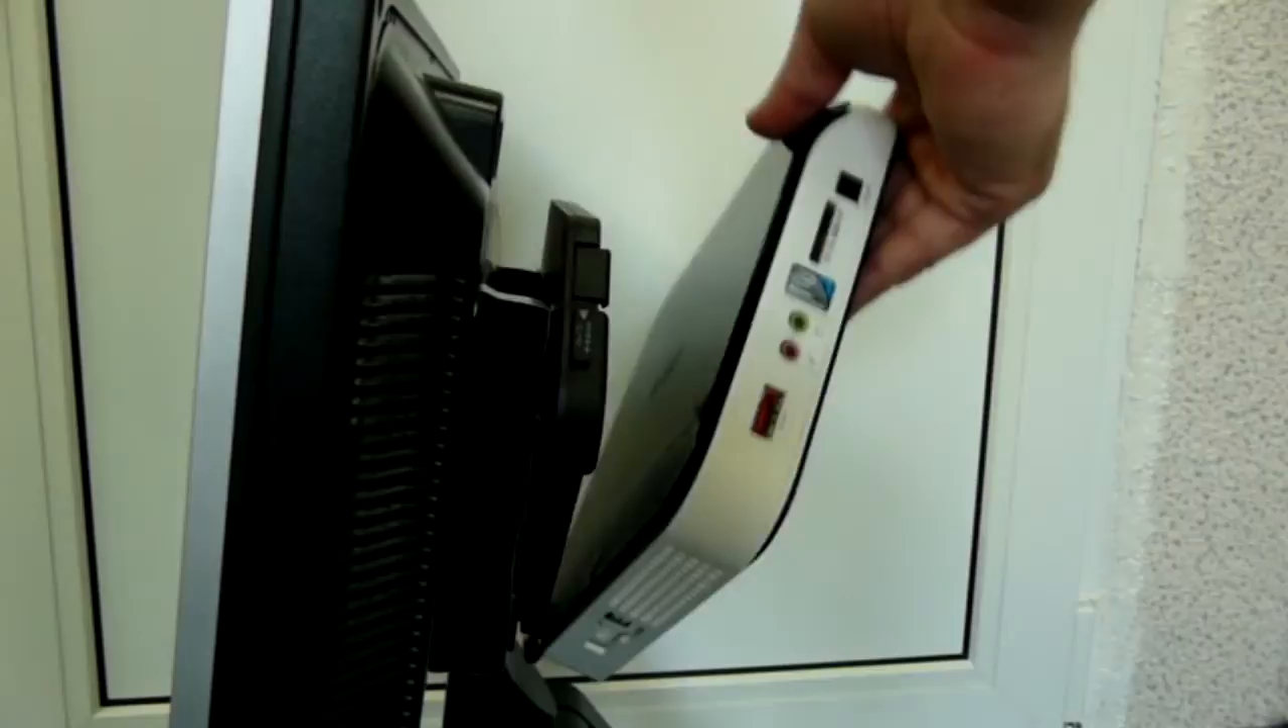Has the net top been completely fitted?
No.